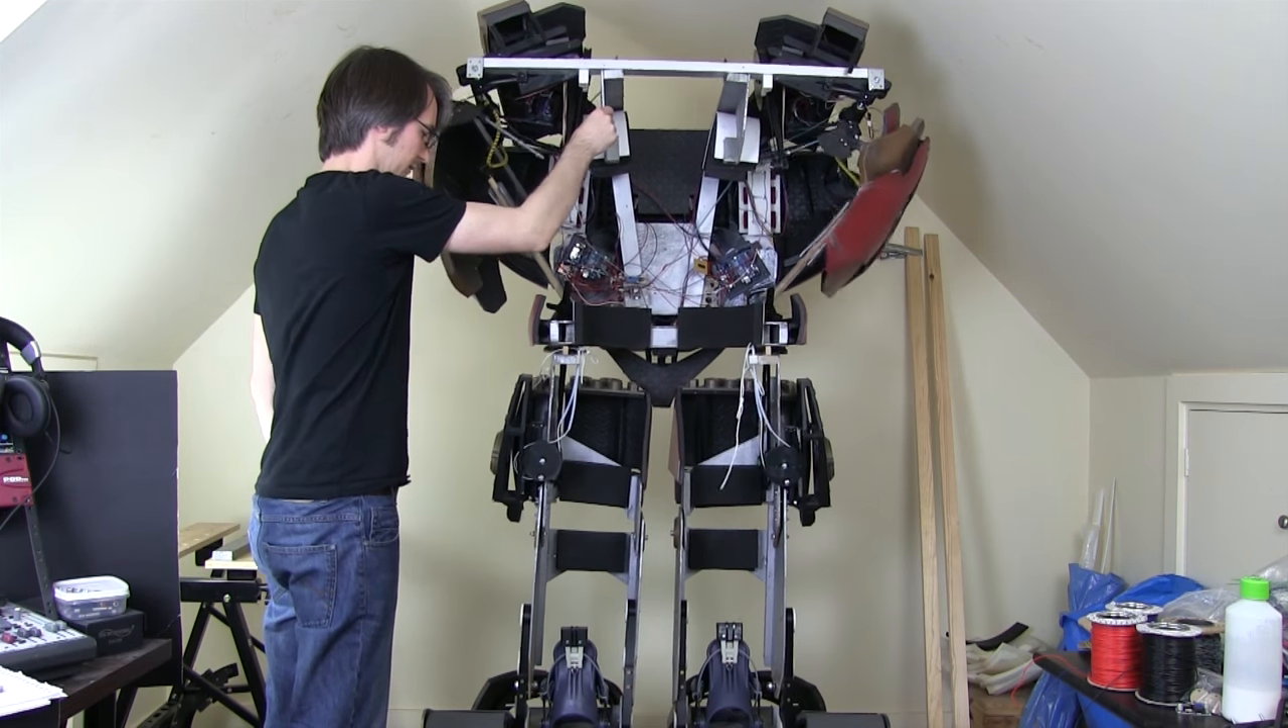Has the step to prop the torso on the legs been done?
Yes.